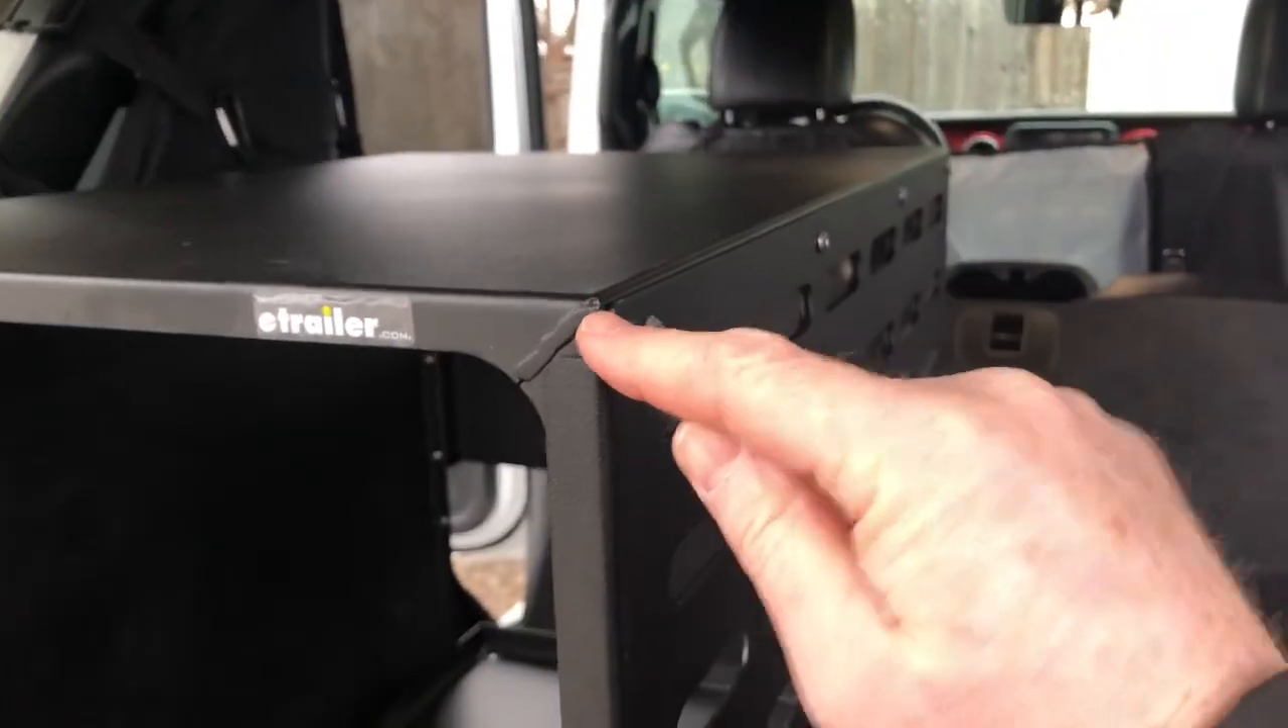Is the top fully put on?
Yes.